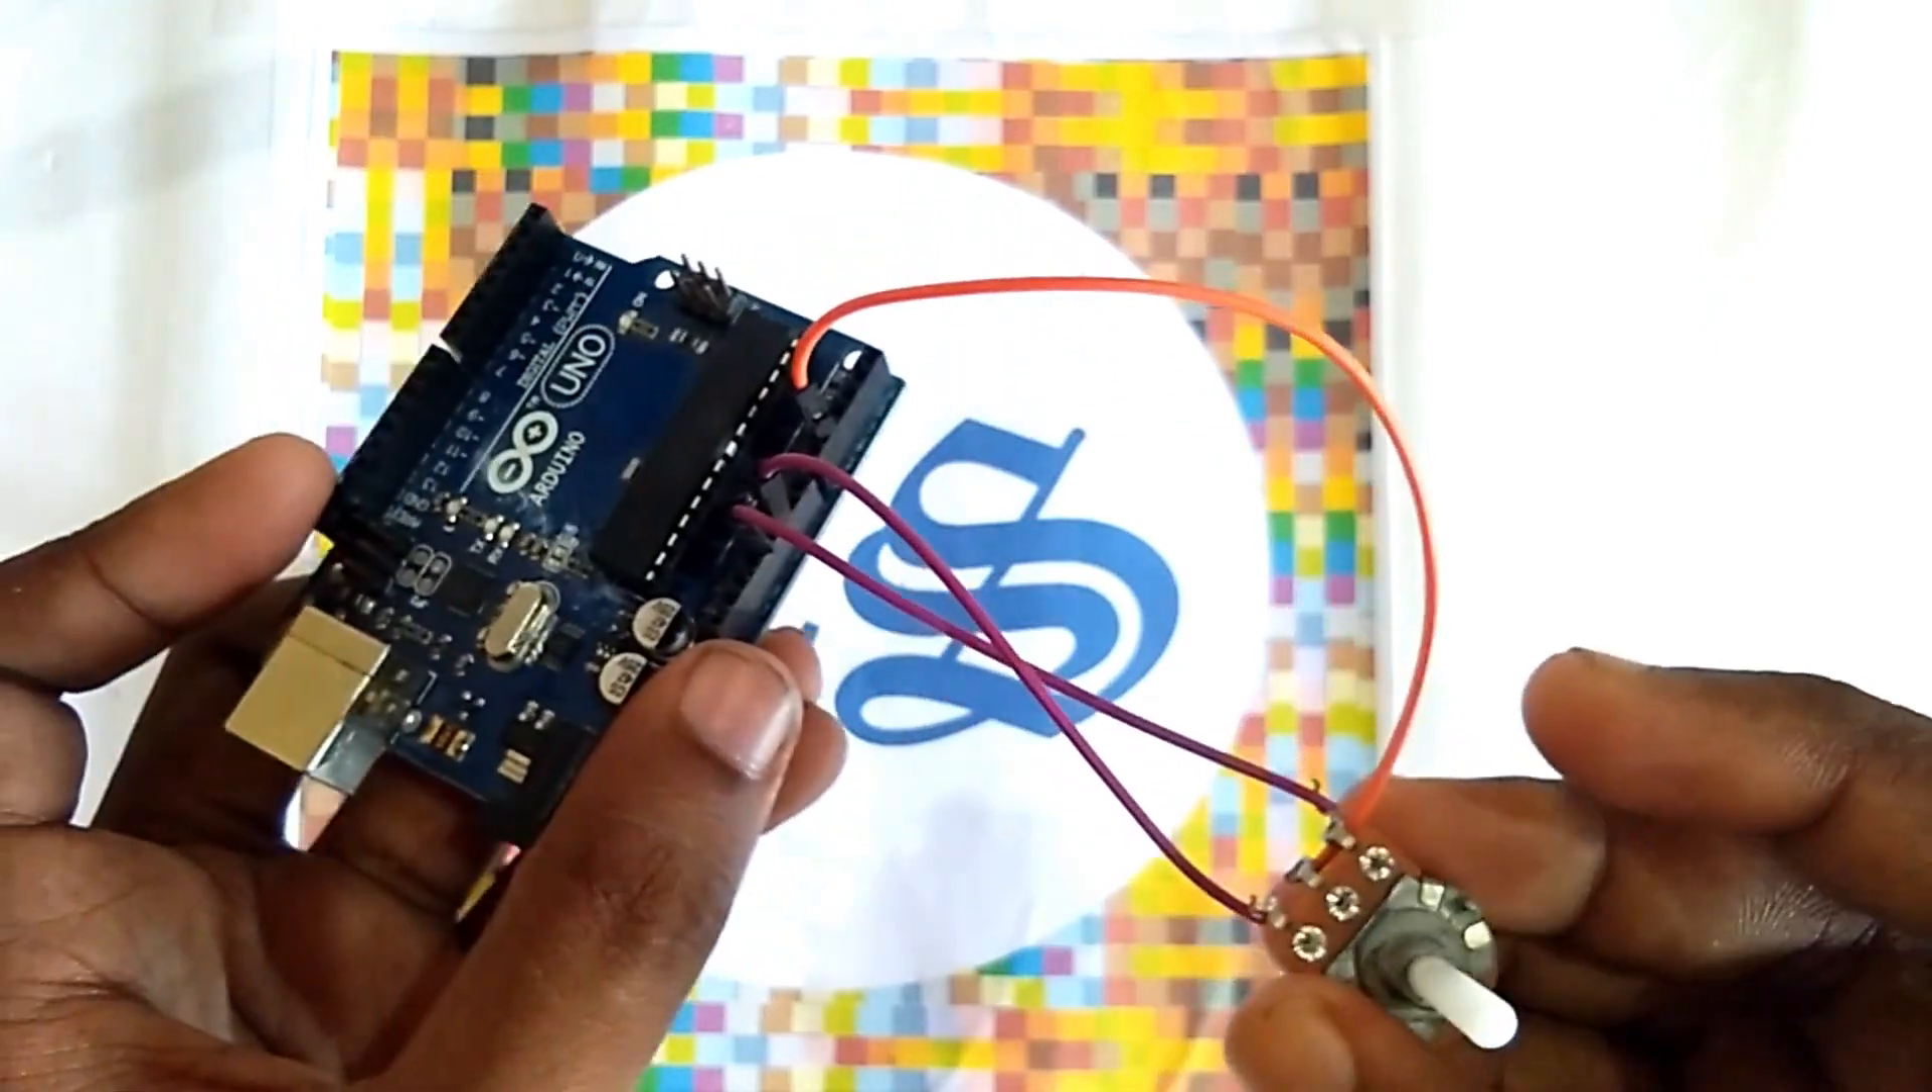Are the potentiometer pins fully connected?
Yes.